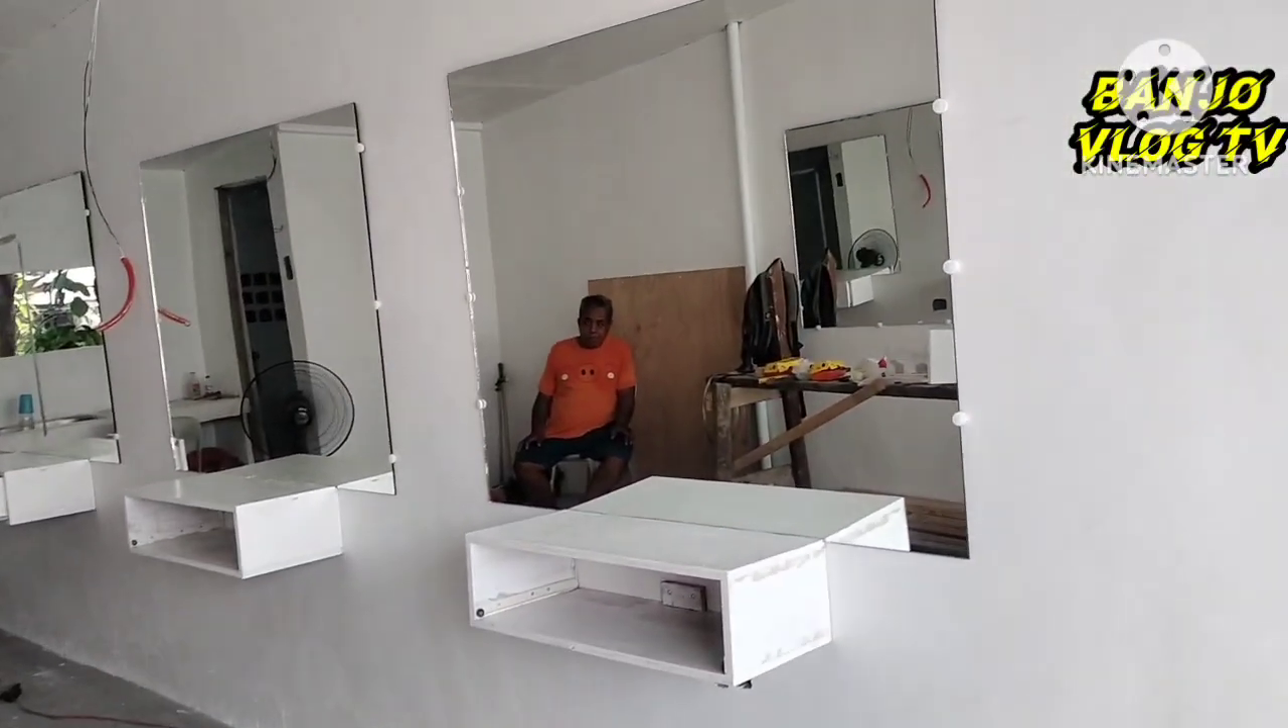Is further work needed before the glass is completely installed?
No.